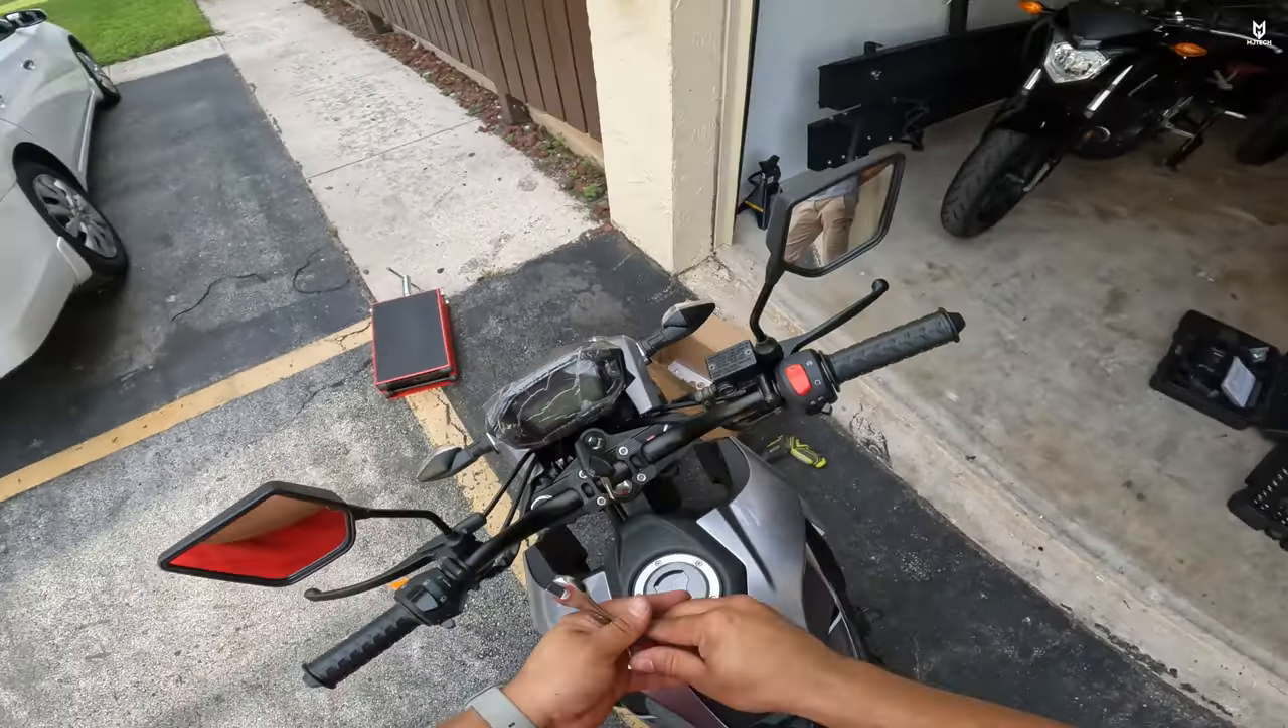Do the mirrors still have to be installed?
No.